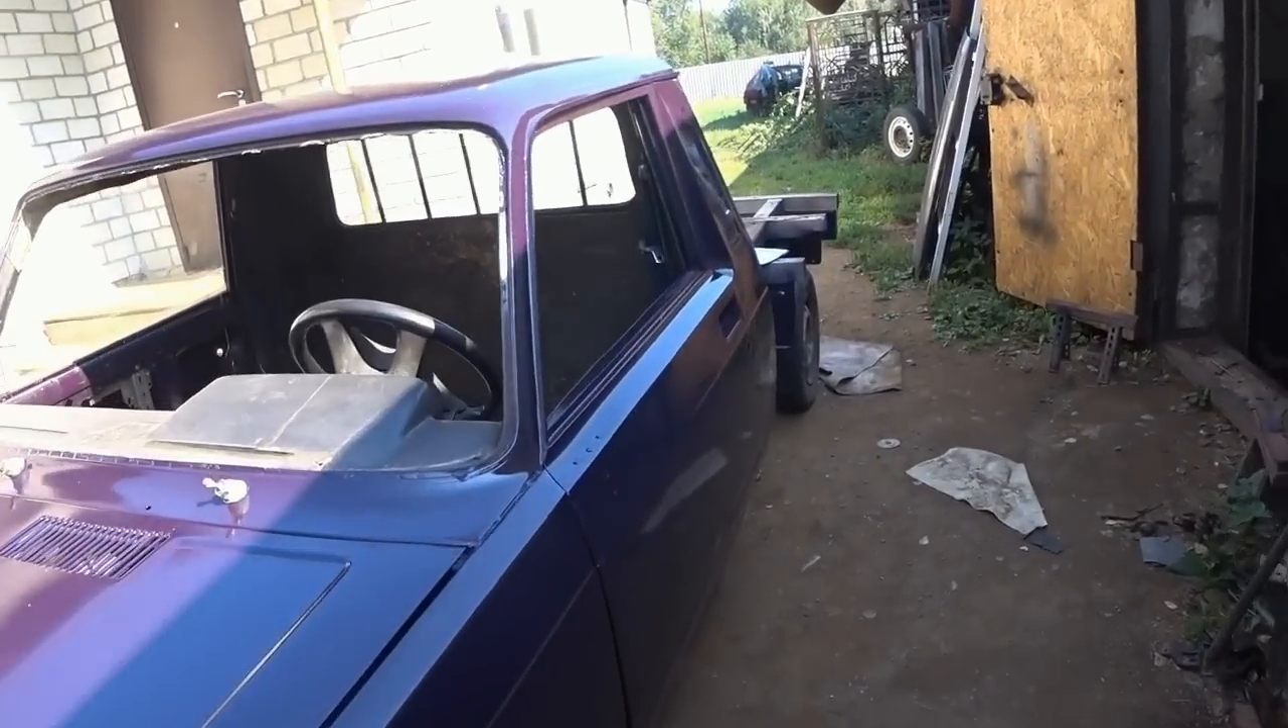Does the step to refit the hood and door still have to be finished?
No.